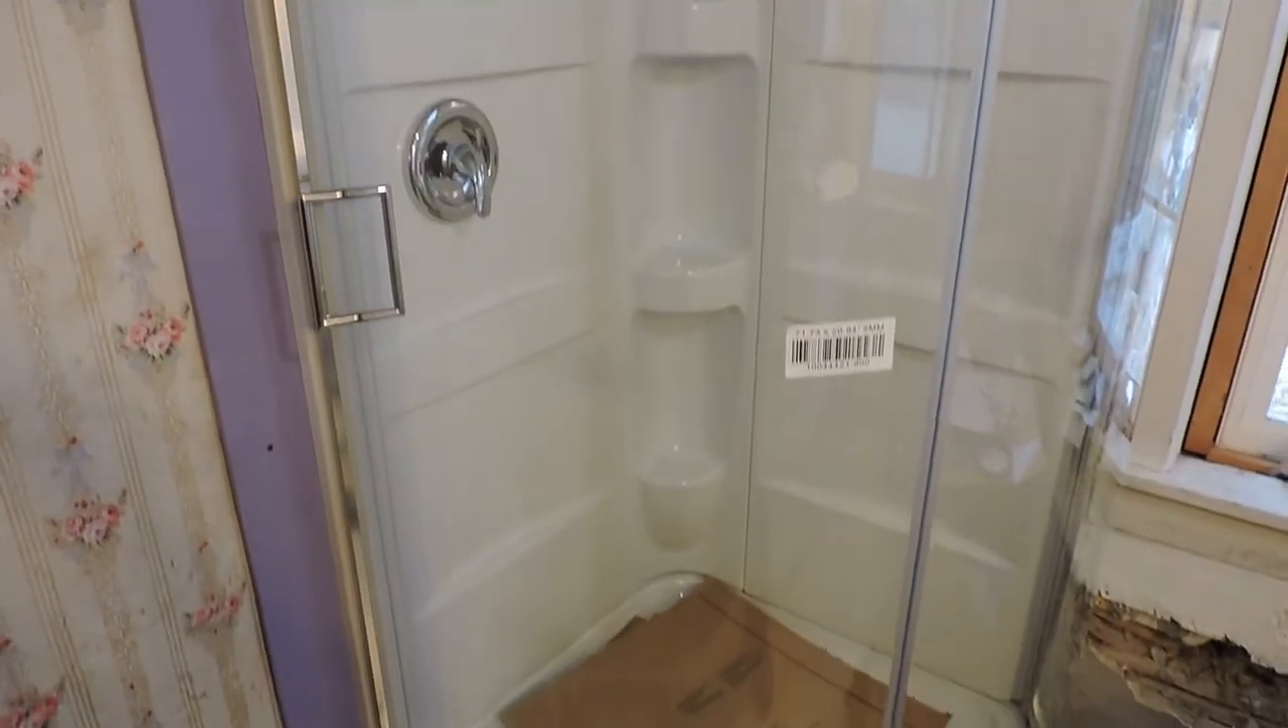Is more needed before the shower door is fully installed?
No.